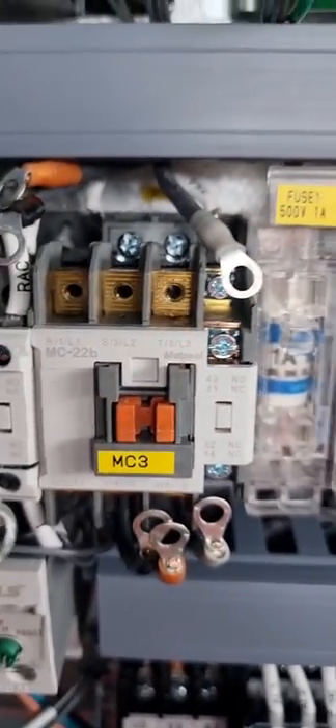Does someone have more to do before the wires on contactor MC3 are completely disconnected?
No.